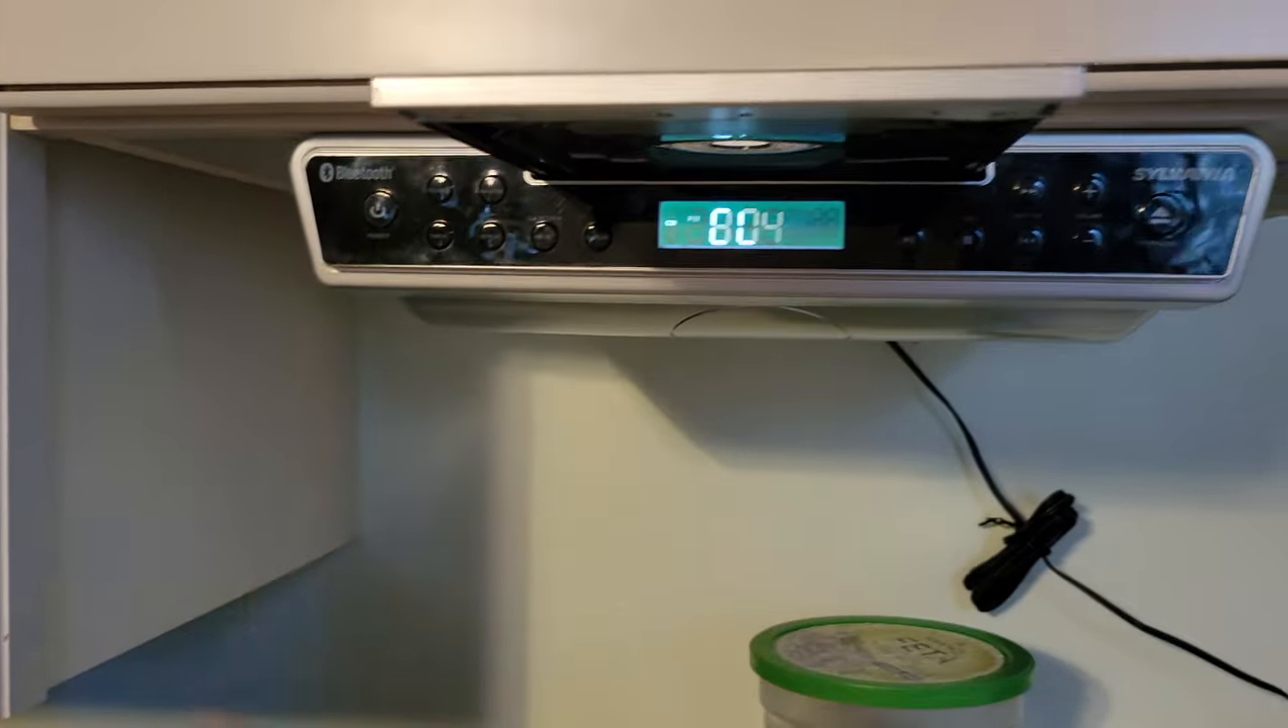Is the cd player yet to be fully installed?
No.